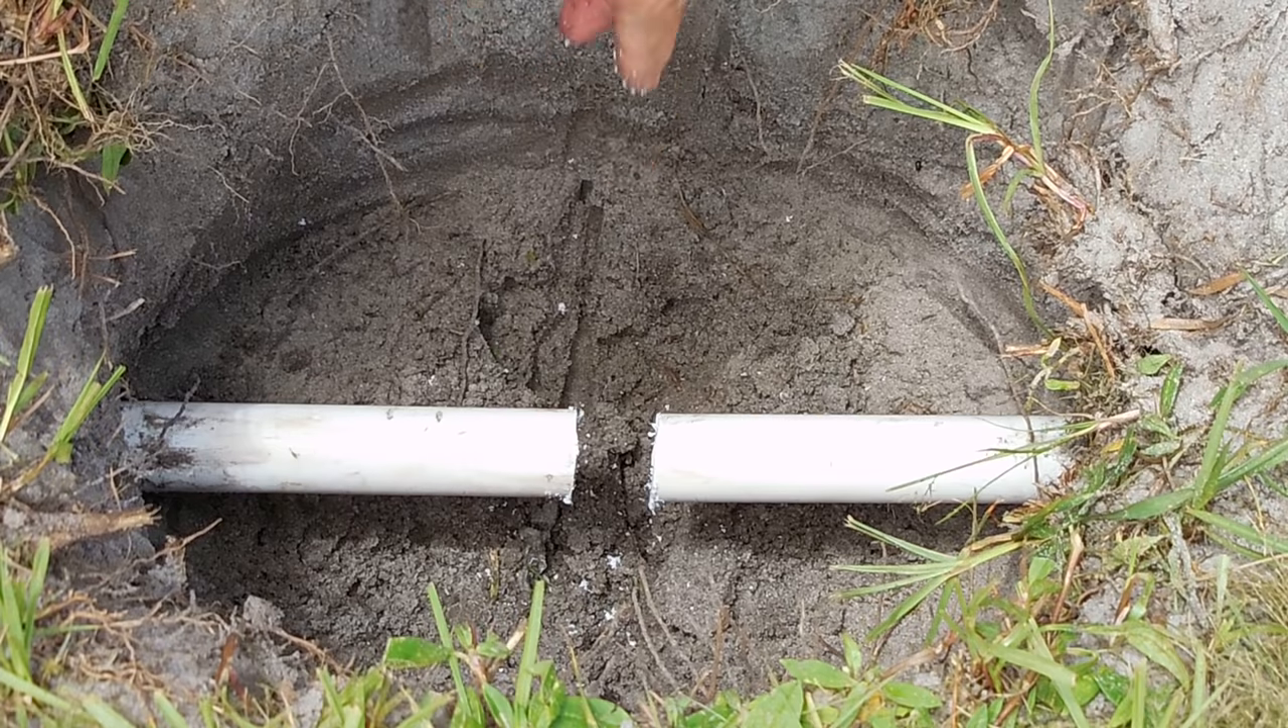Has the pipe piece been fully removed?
Yes.